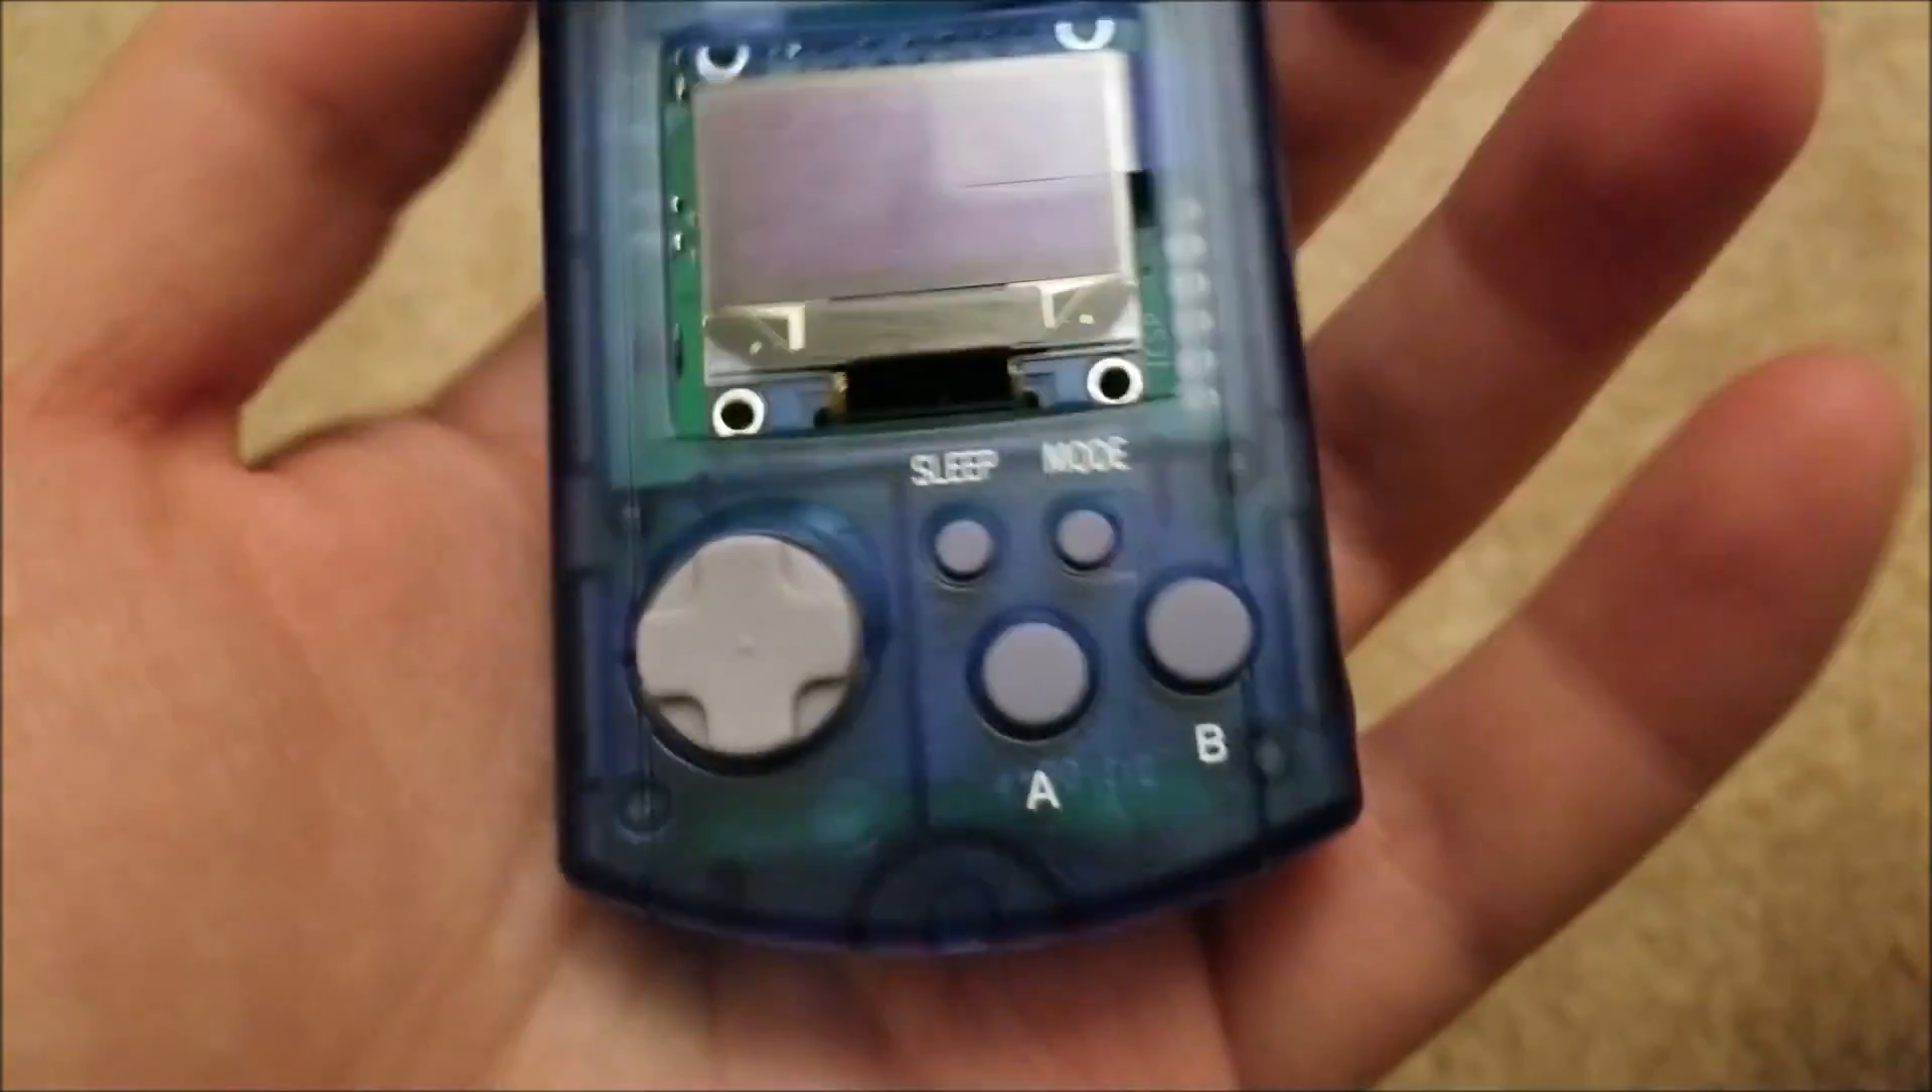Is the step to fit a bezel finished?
No.